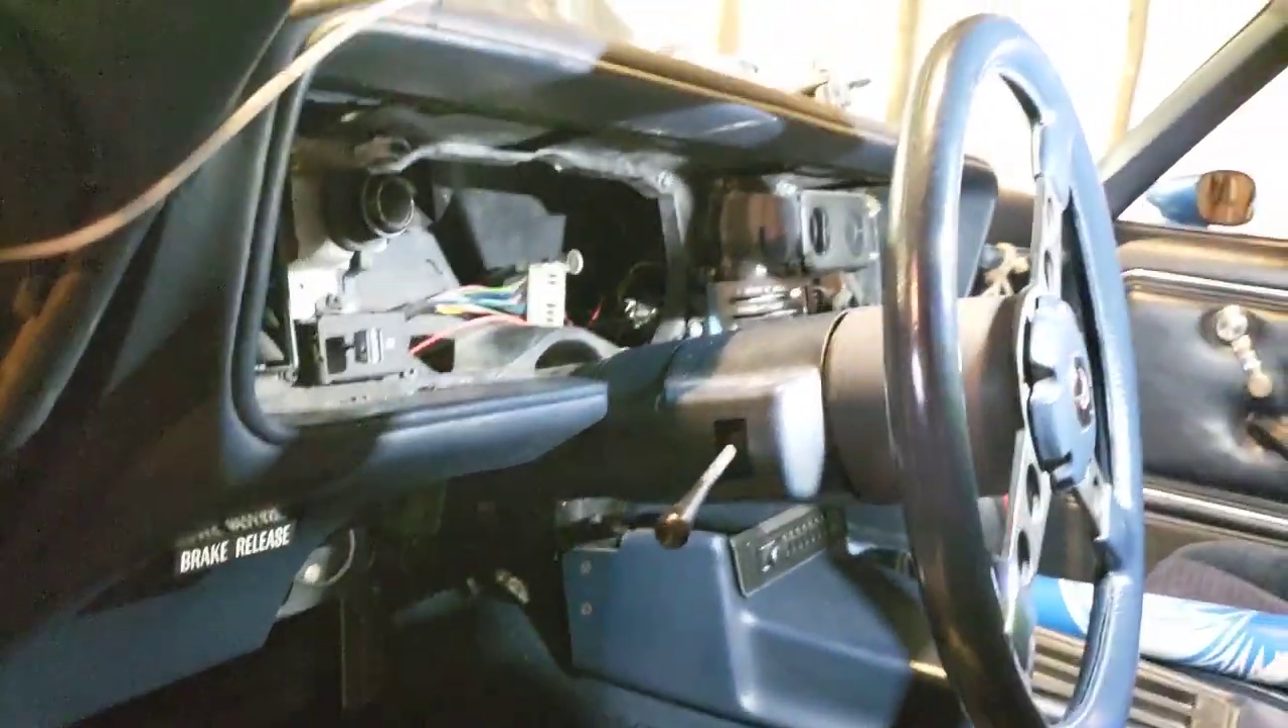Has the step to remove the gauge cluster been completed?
Yes.